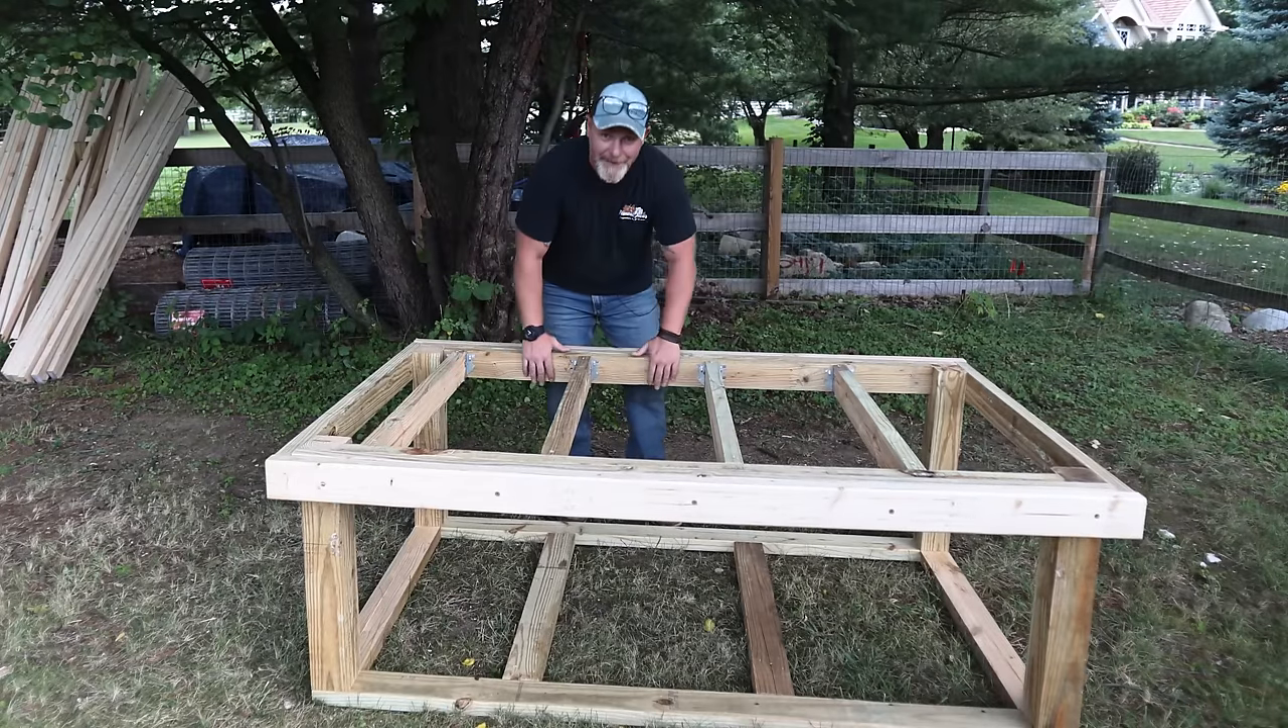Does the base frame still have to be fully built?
No.